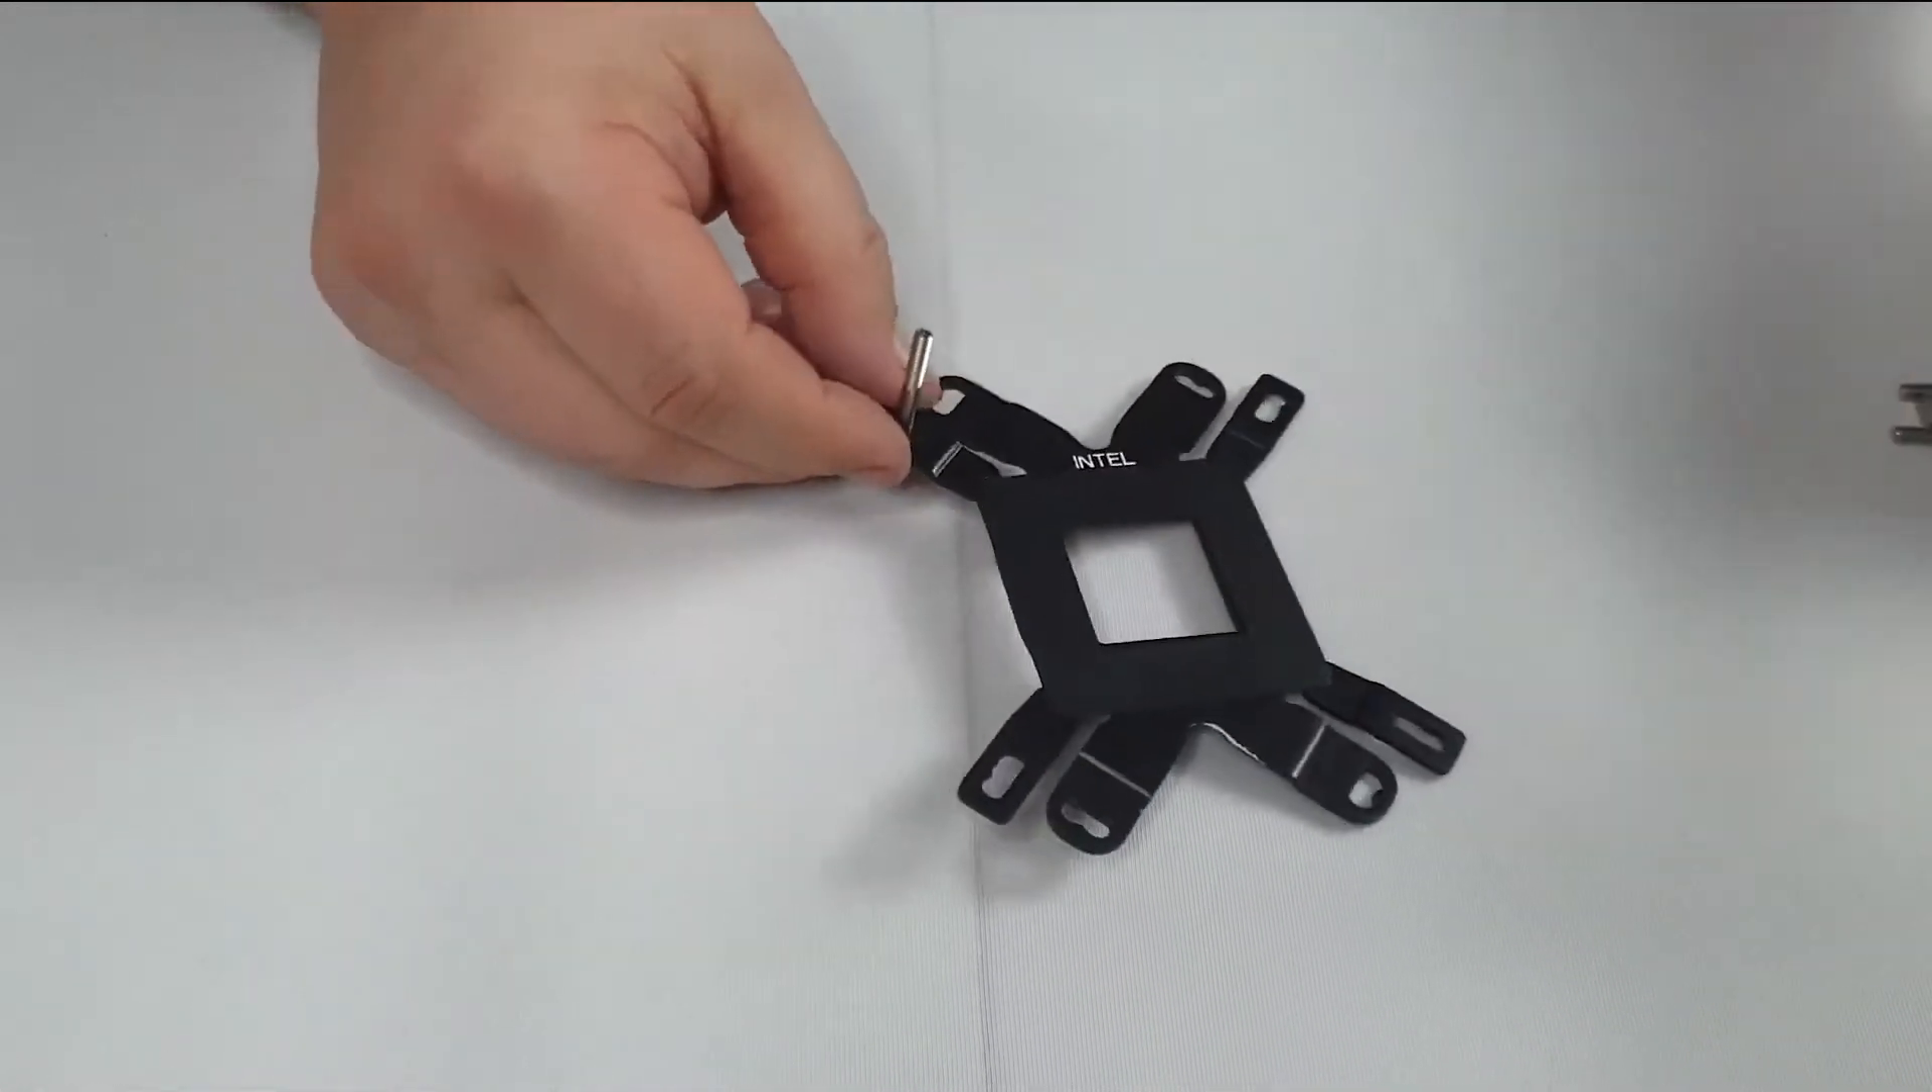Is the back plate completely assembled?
No.